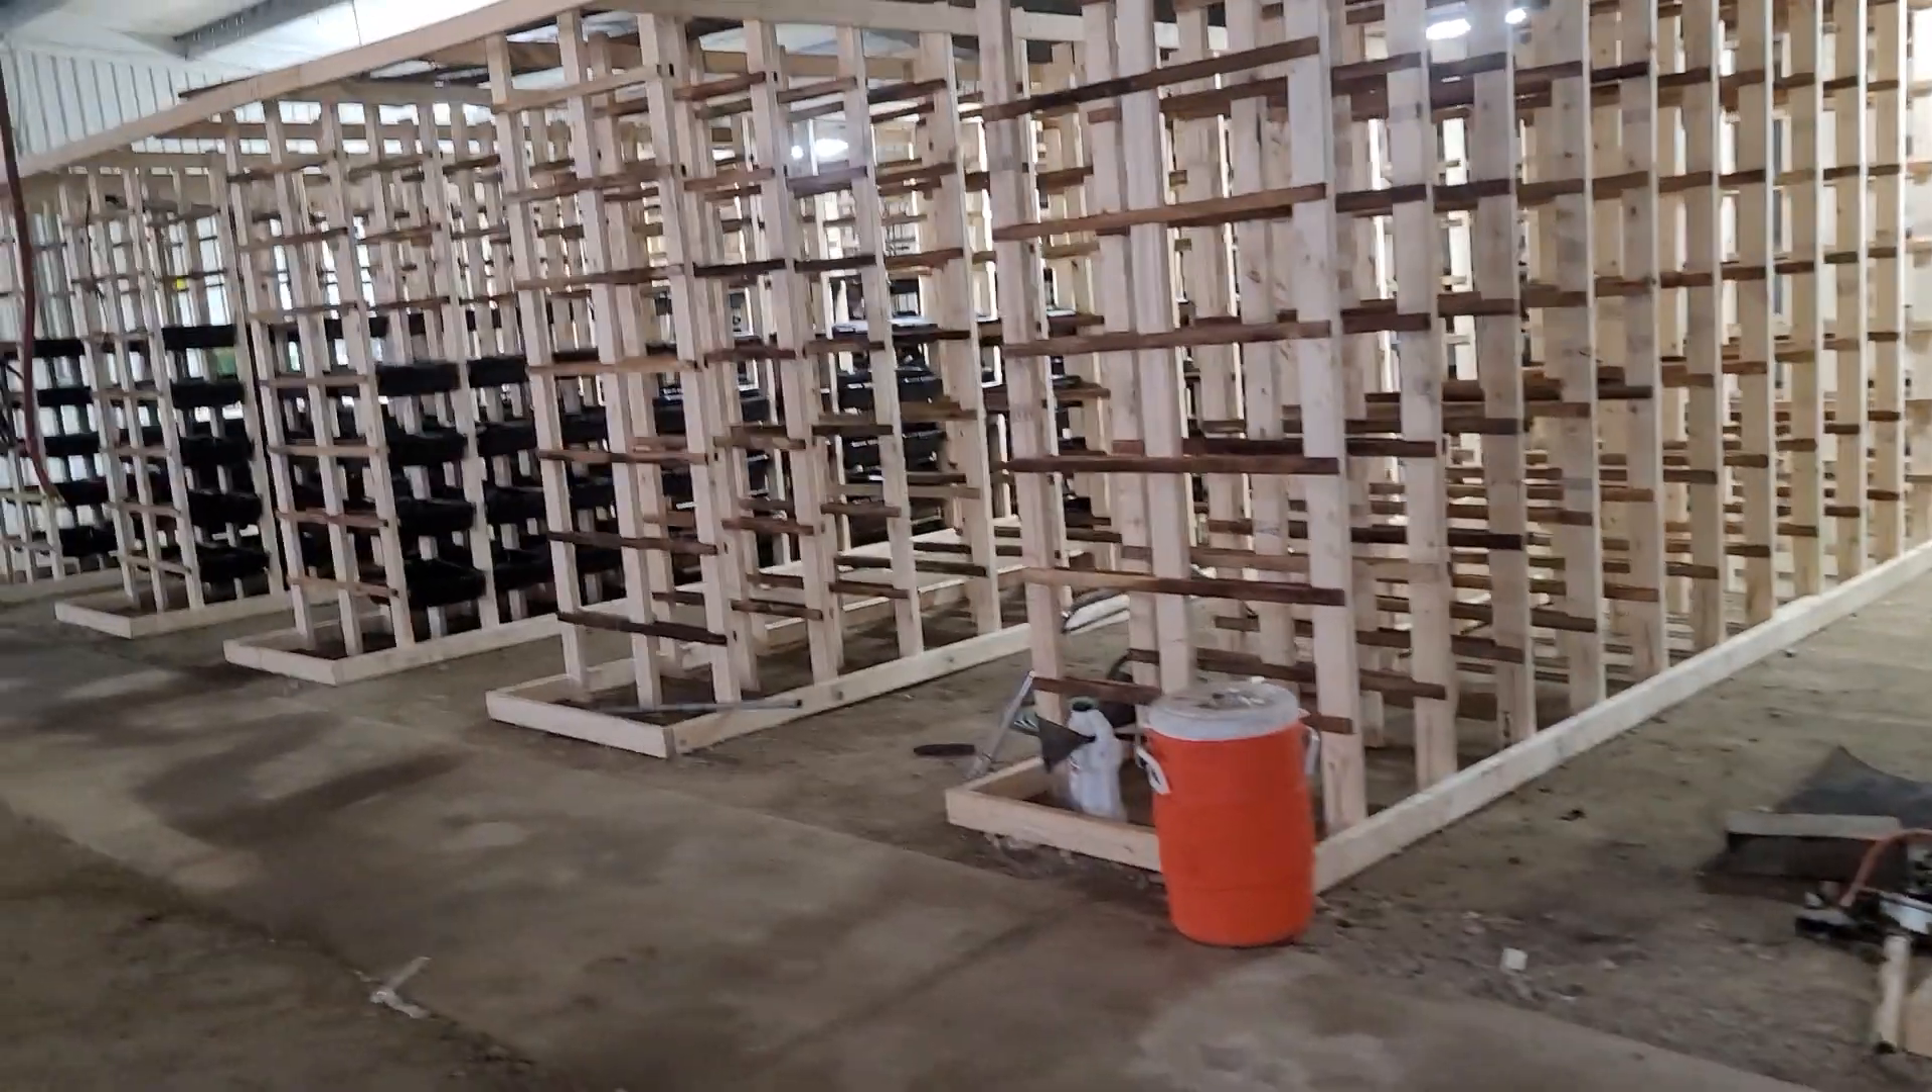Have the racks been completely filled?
No.